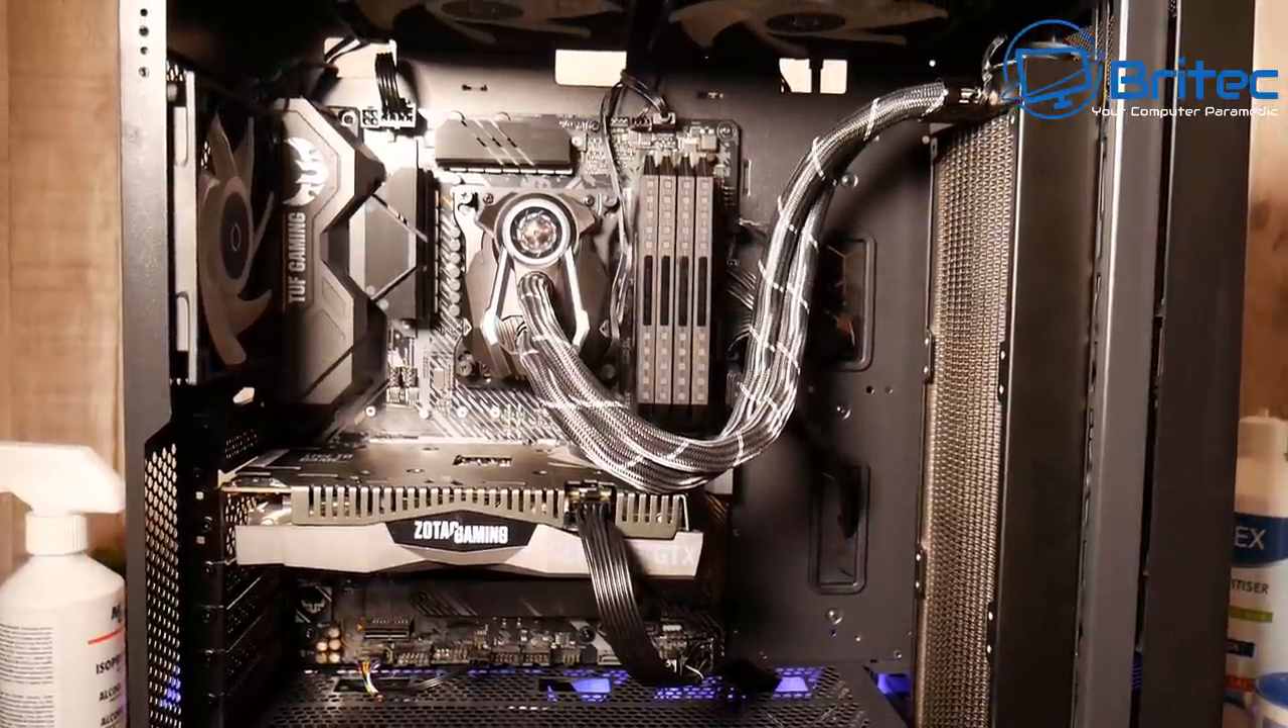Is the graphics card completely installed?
Yes.